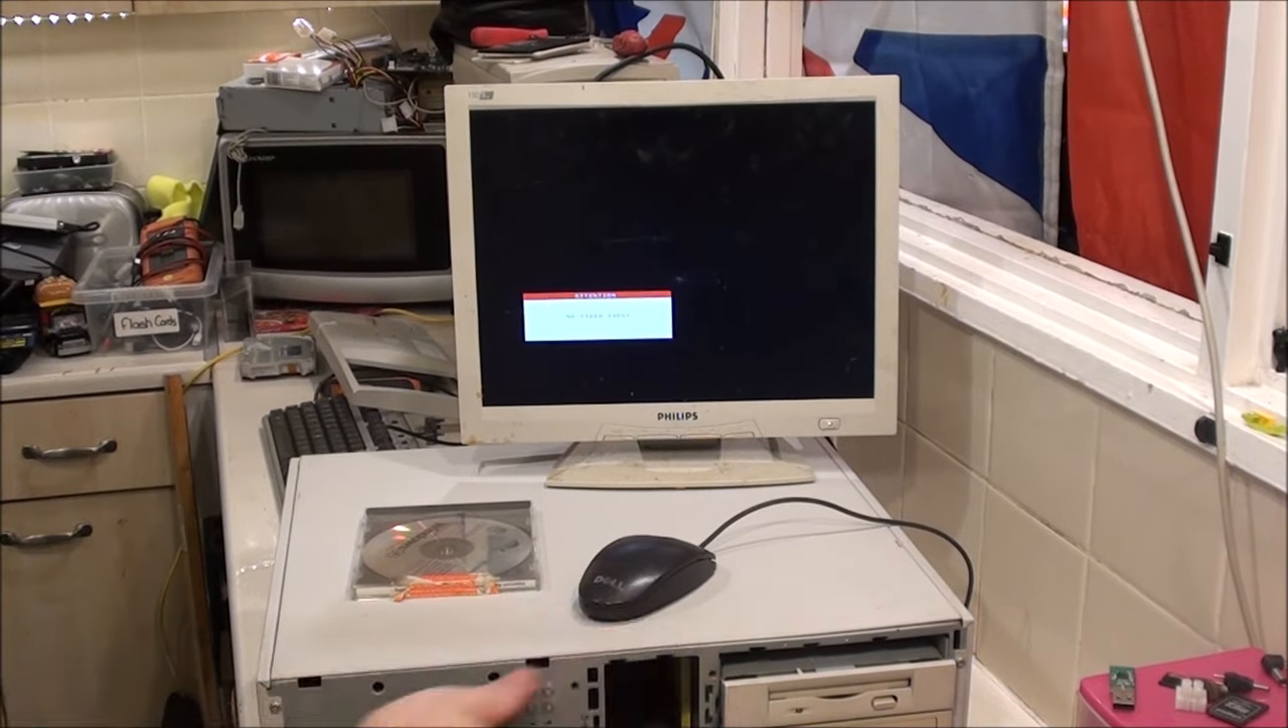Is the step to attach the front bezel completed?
No.